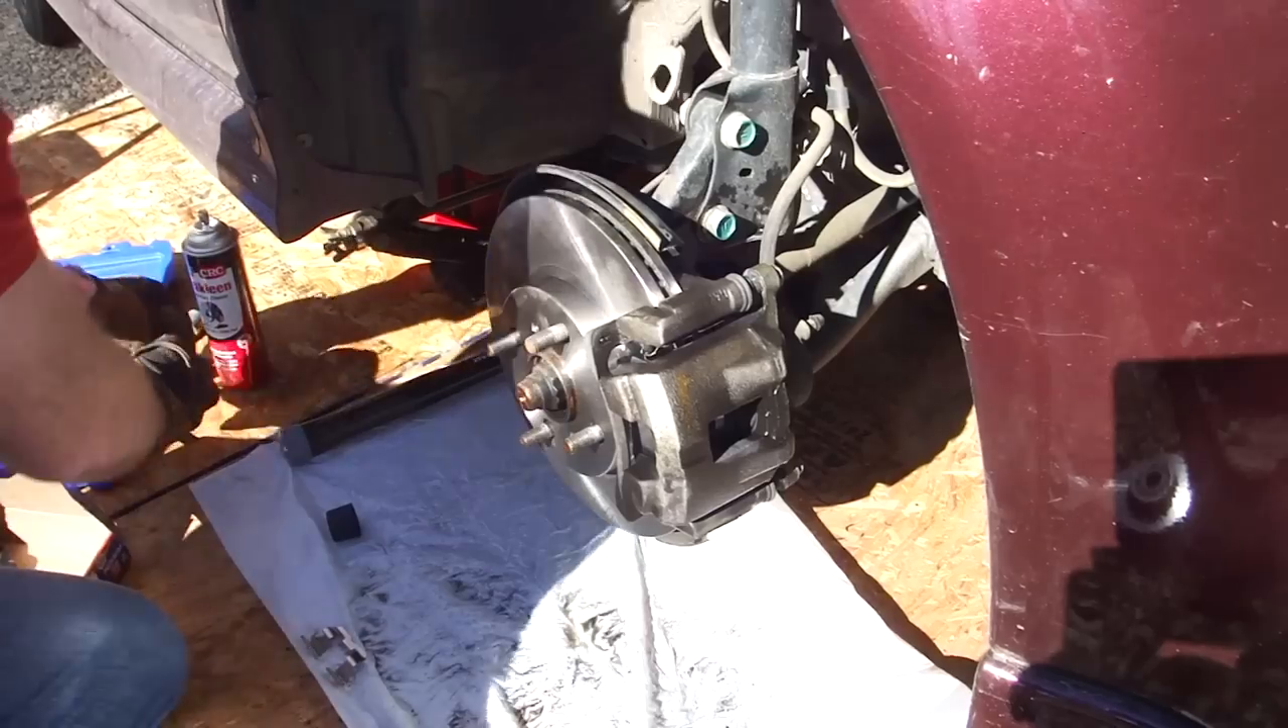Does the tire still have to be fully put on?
Yes.